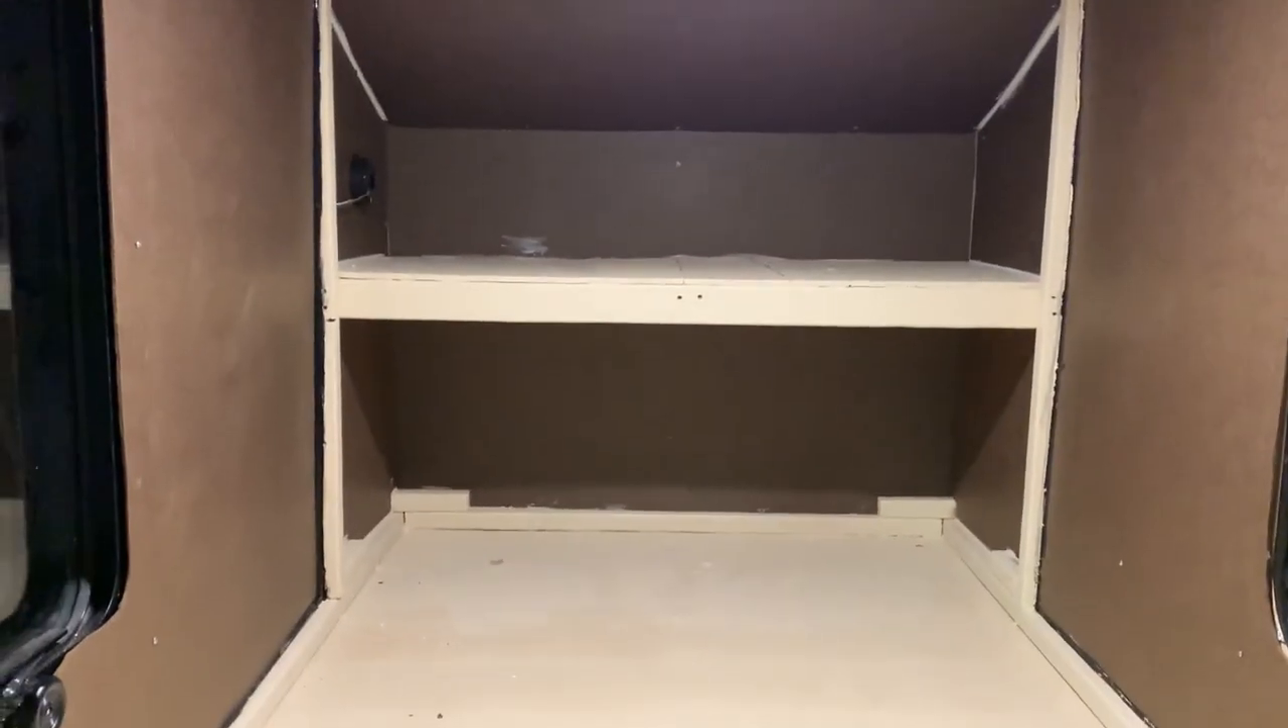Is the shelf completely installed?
Yes.